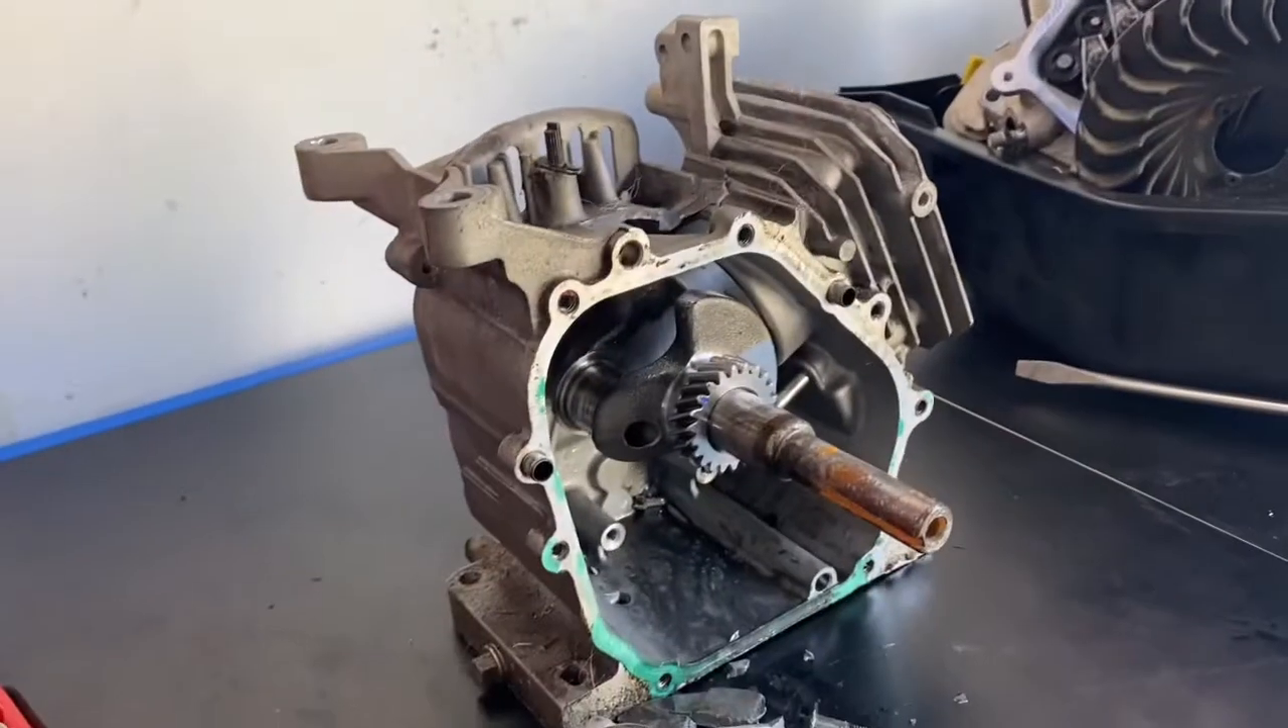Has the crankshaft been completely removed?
No.